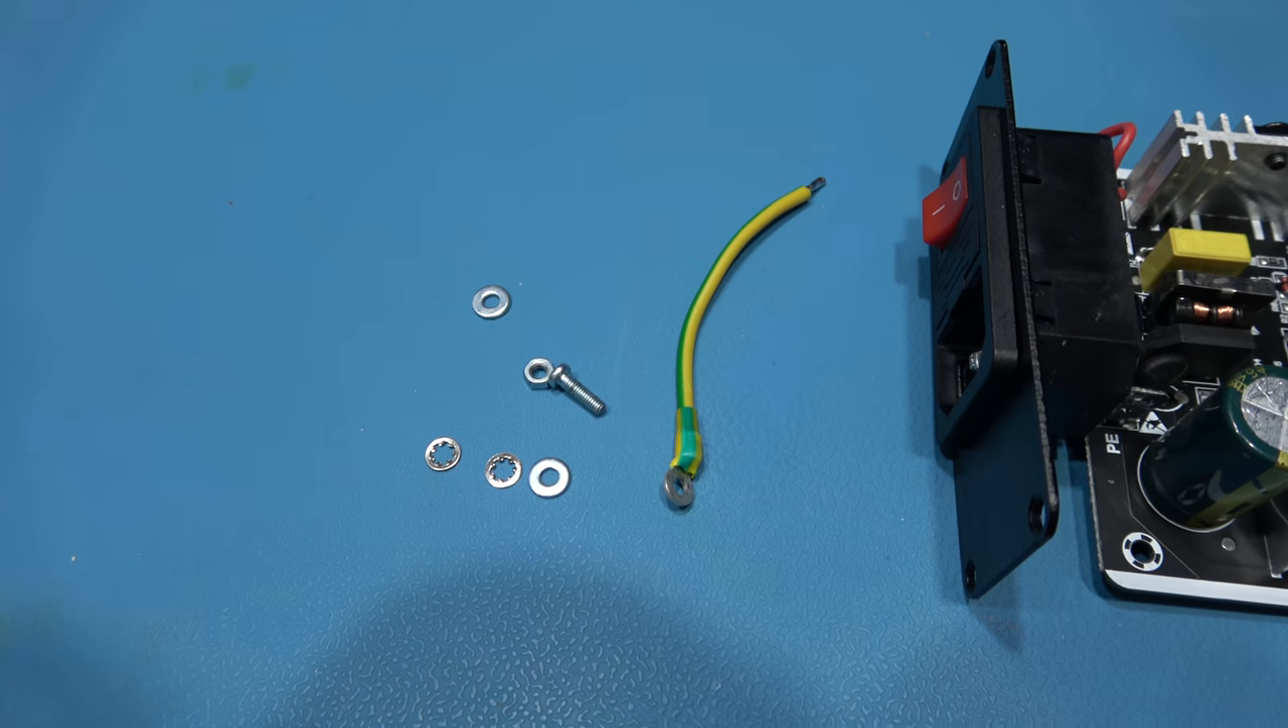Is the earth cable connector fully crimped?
Yes.